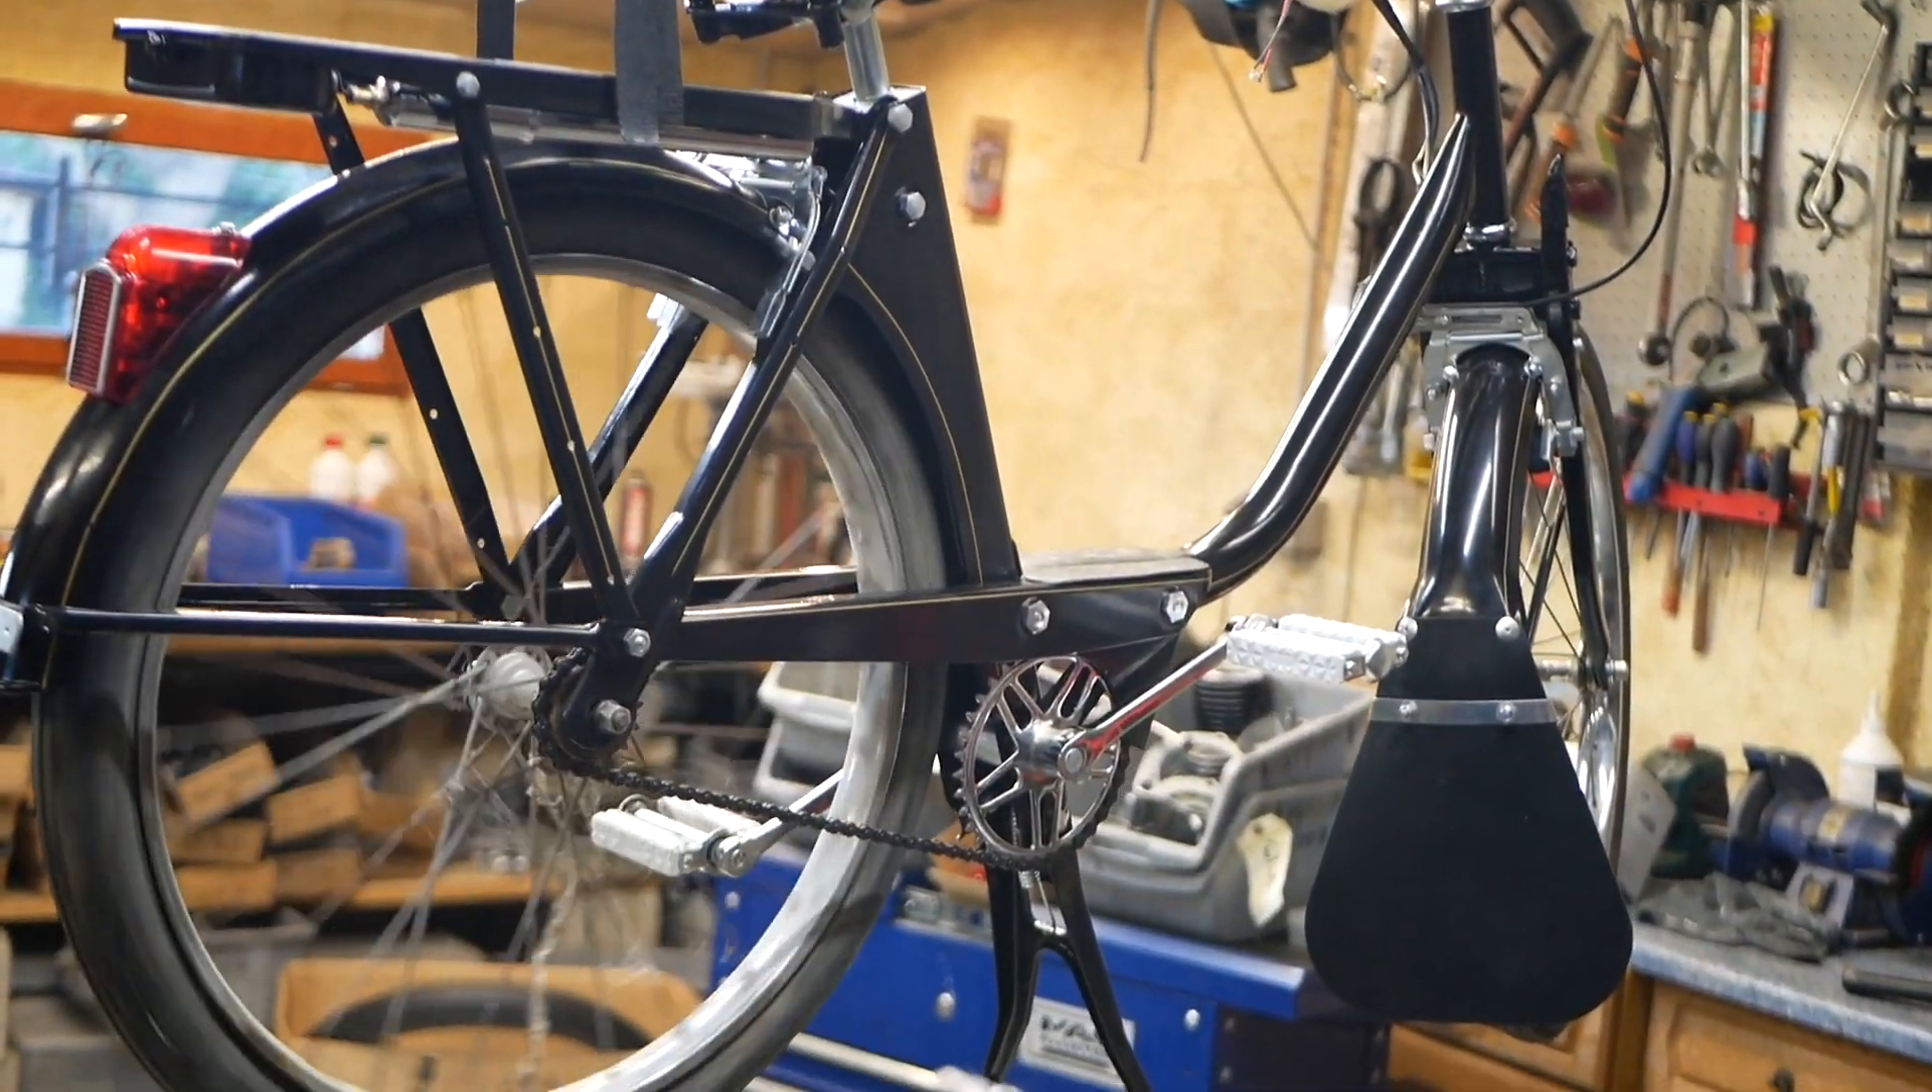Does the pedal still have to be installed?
No.